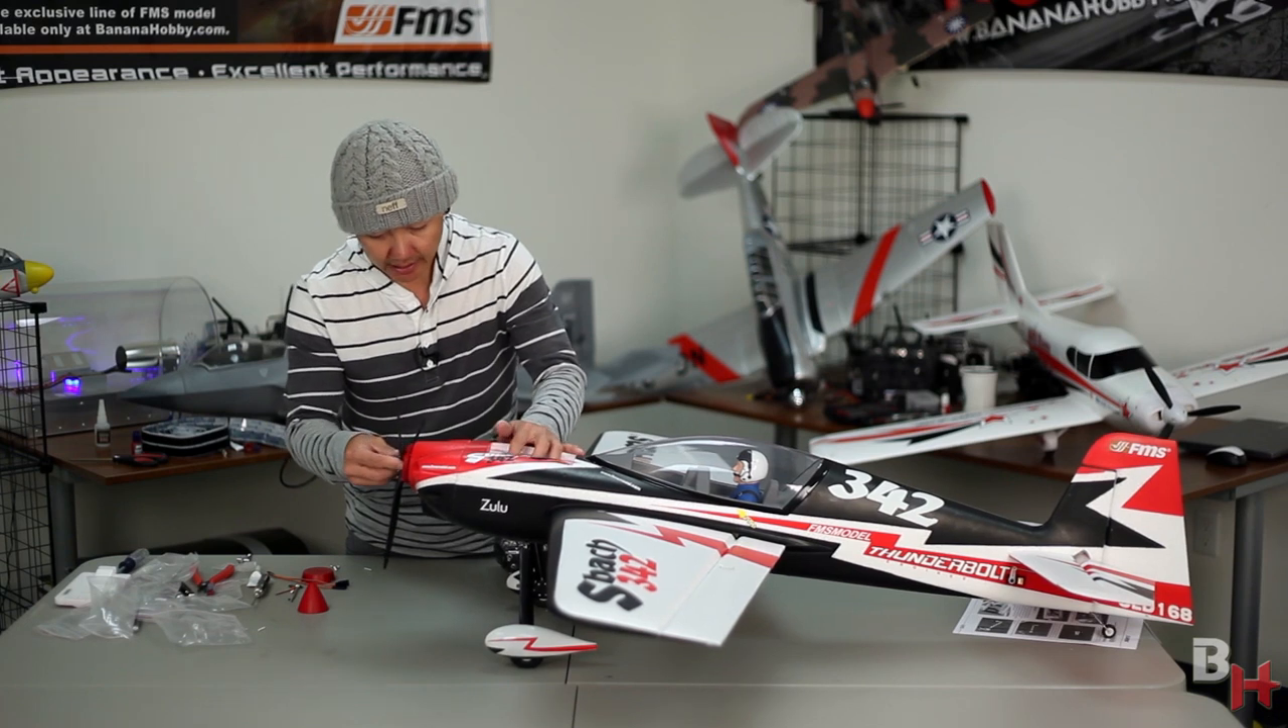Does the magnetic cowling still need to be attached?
No.